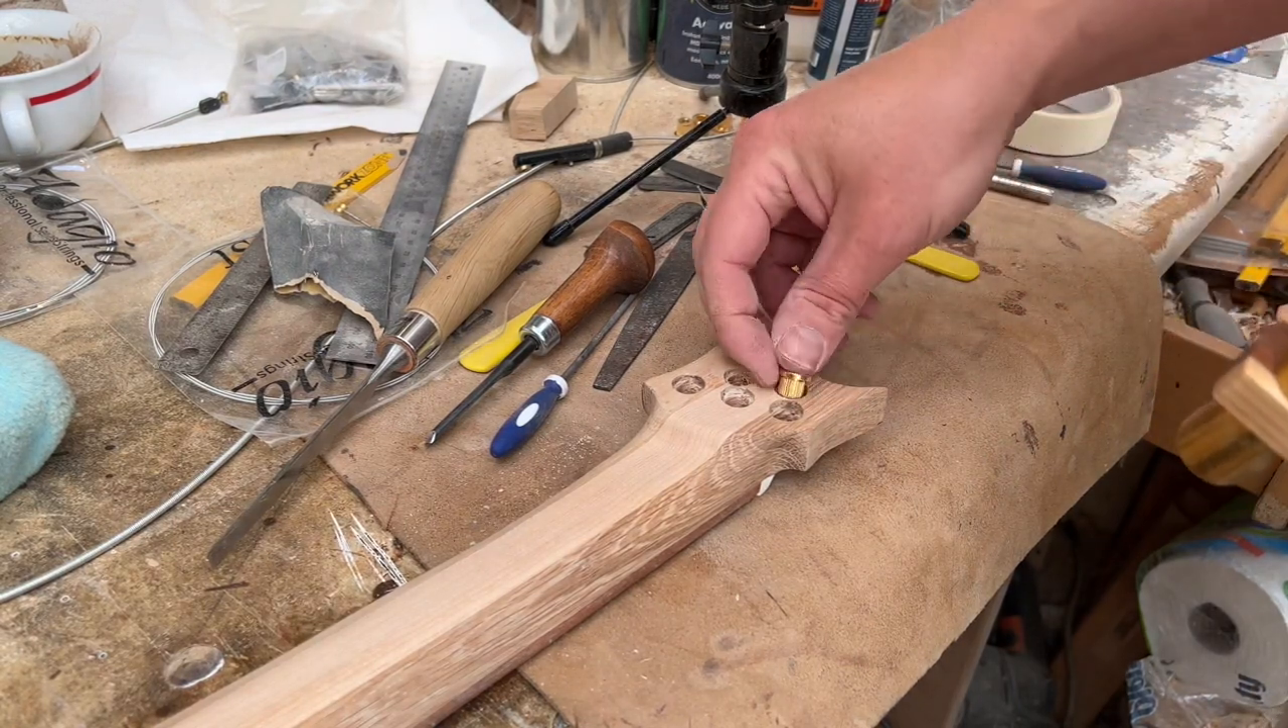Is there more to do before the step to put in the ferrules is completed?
Yes.